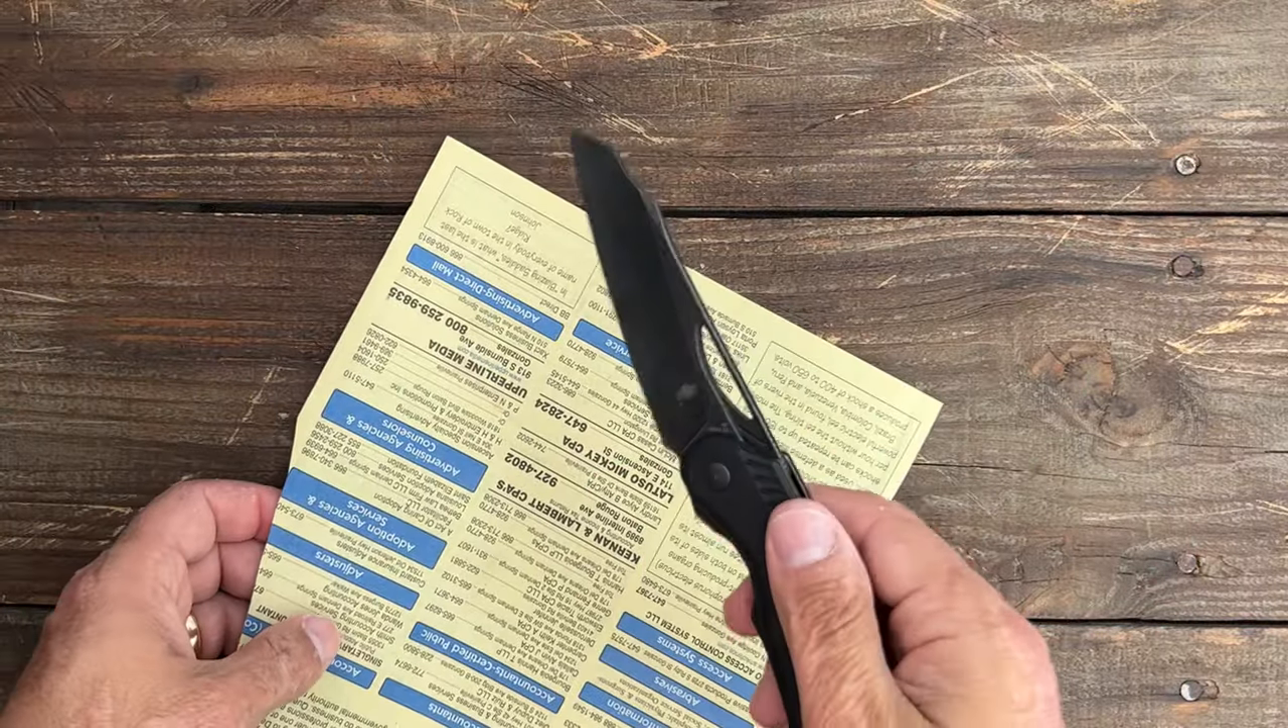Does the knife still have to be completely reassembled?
No.